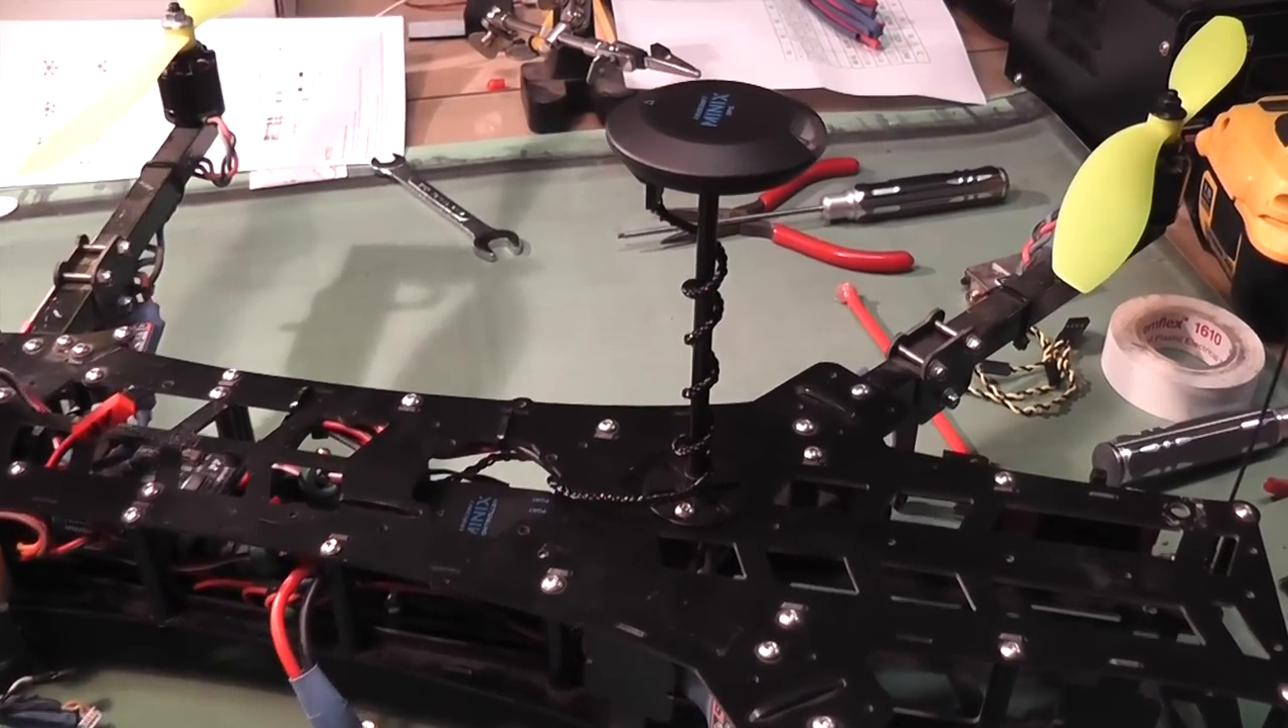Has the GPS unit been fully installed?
Yes.